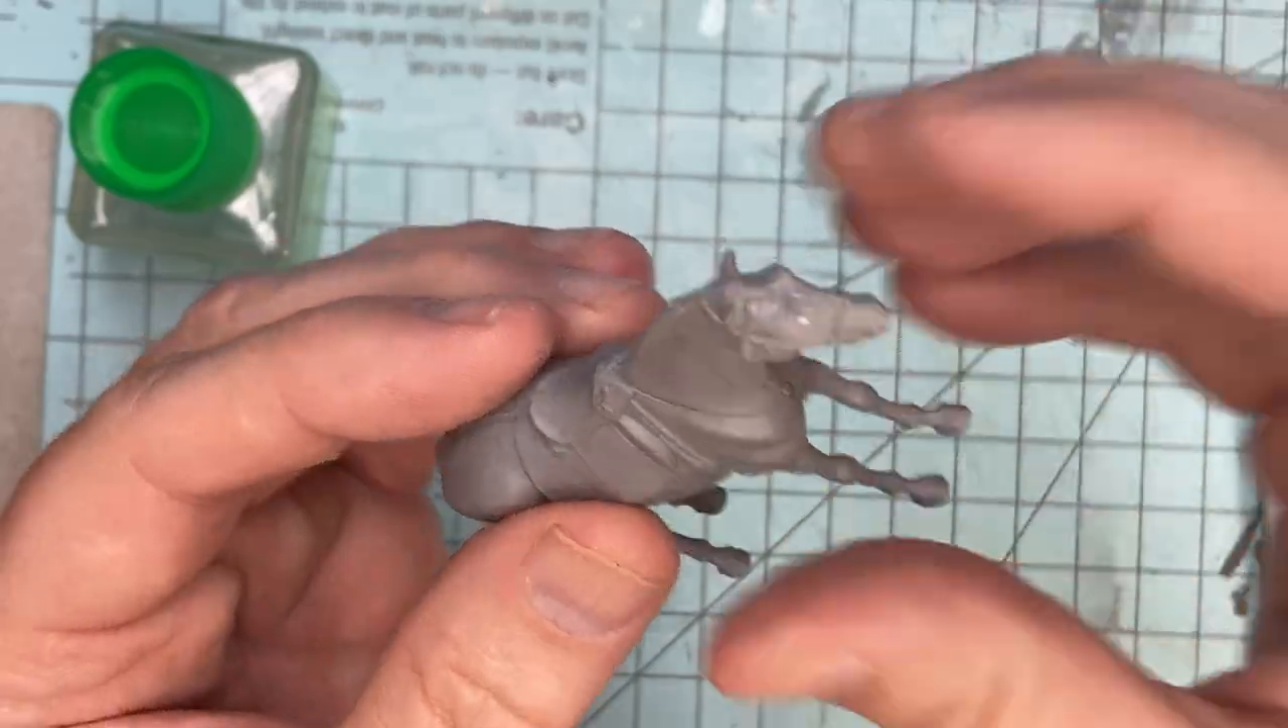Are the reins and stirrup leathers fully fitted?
No.